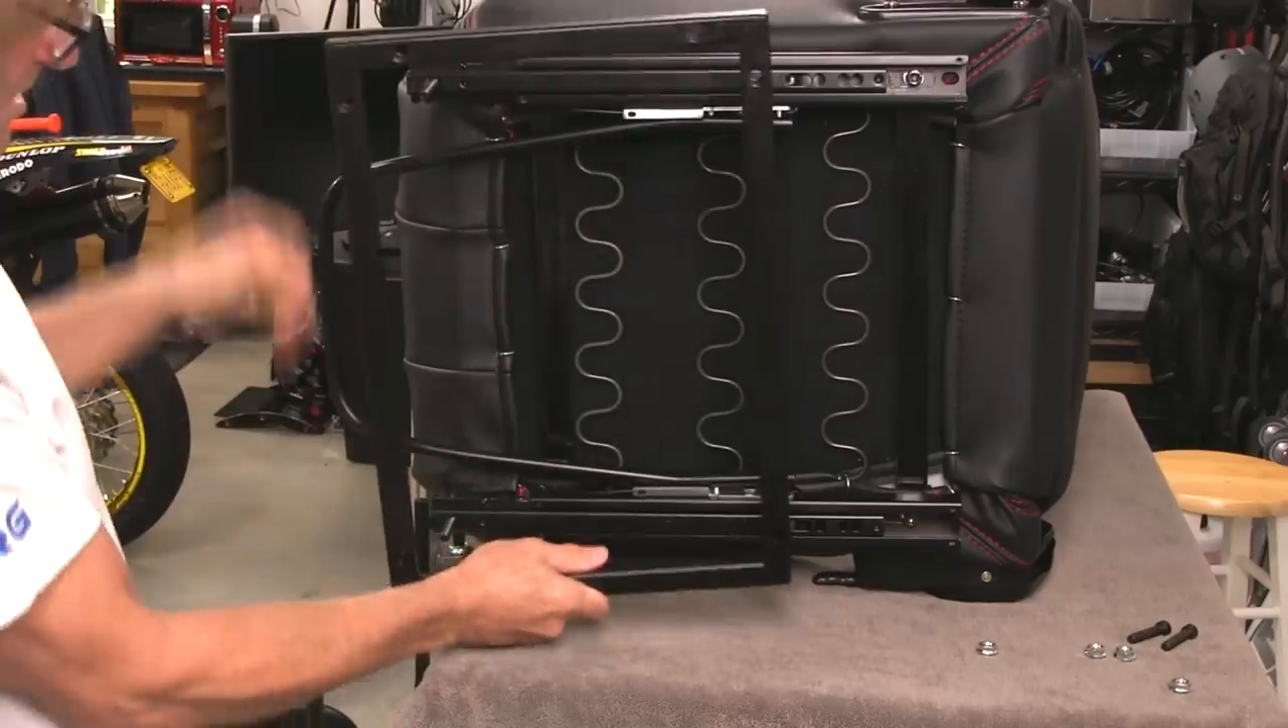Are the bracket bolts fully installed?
No.